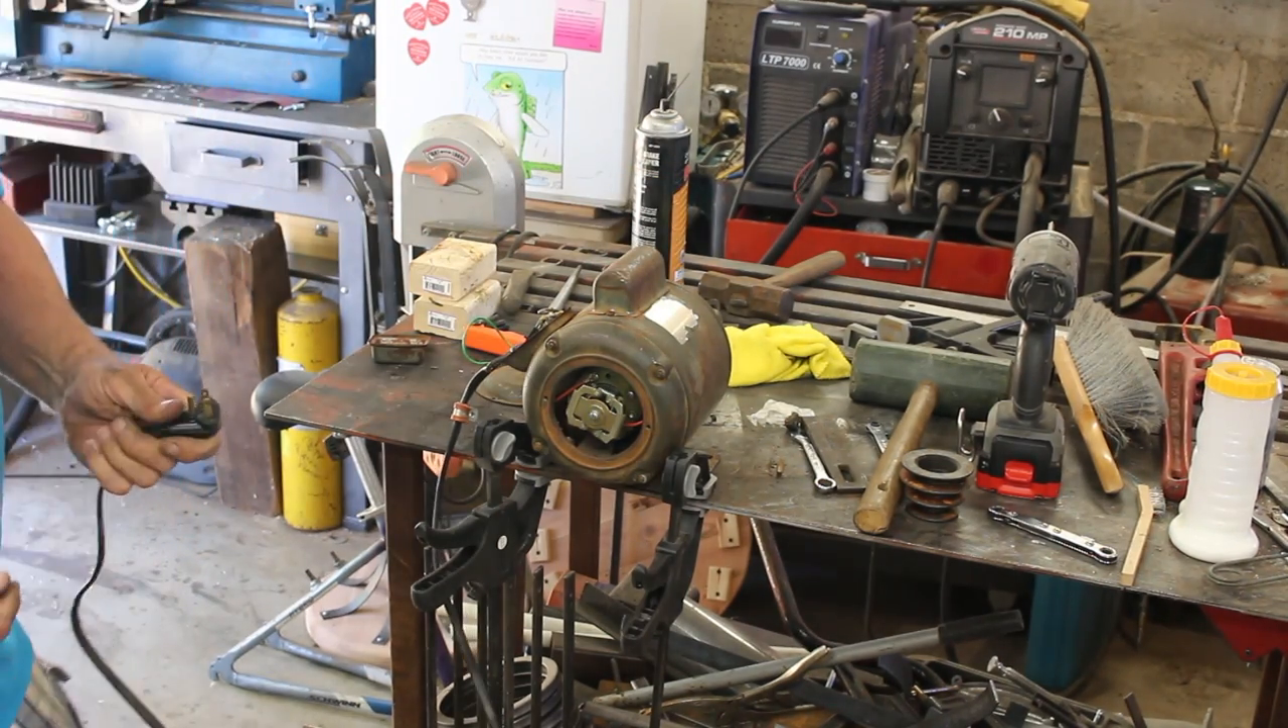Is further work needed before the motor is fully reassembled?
Yes.